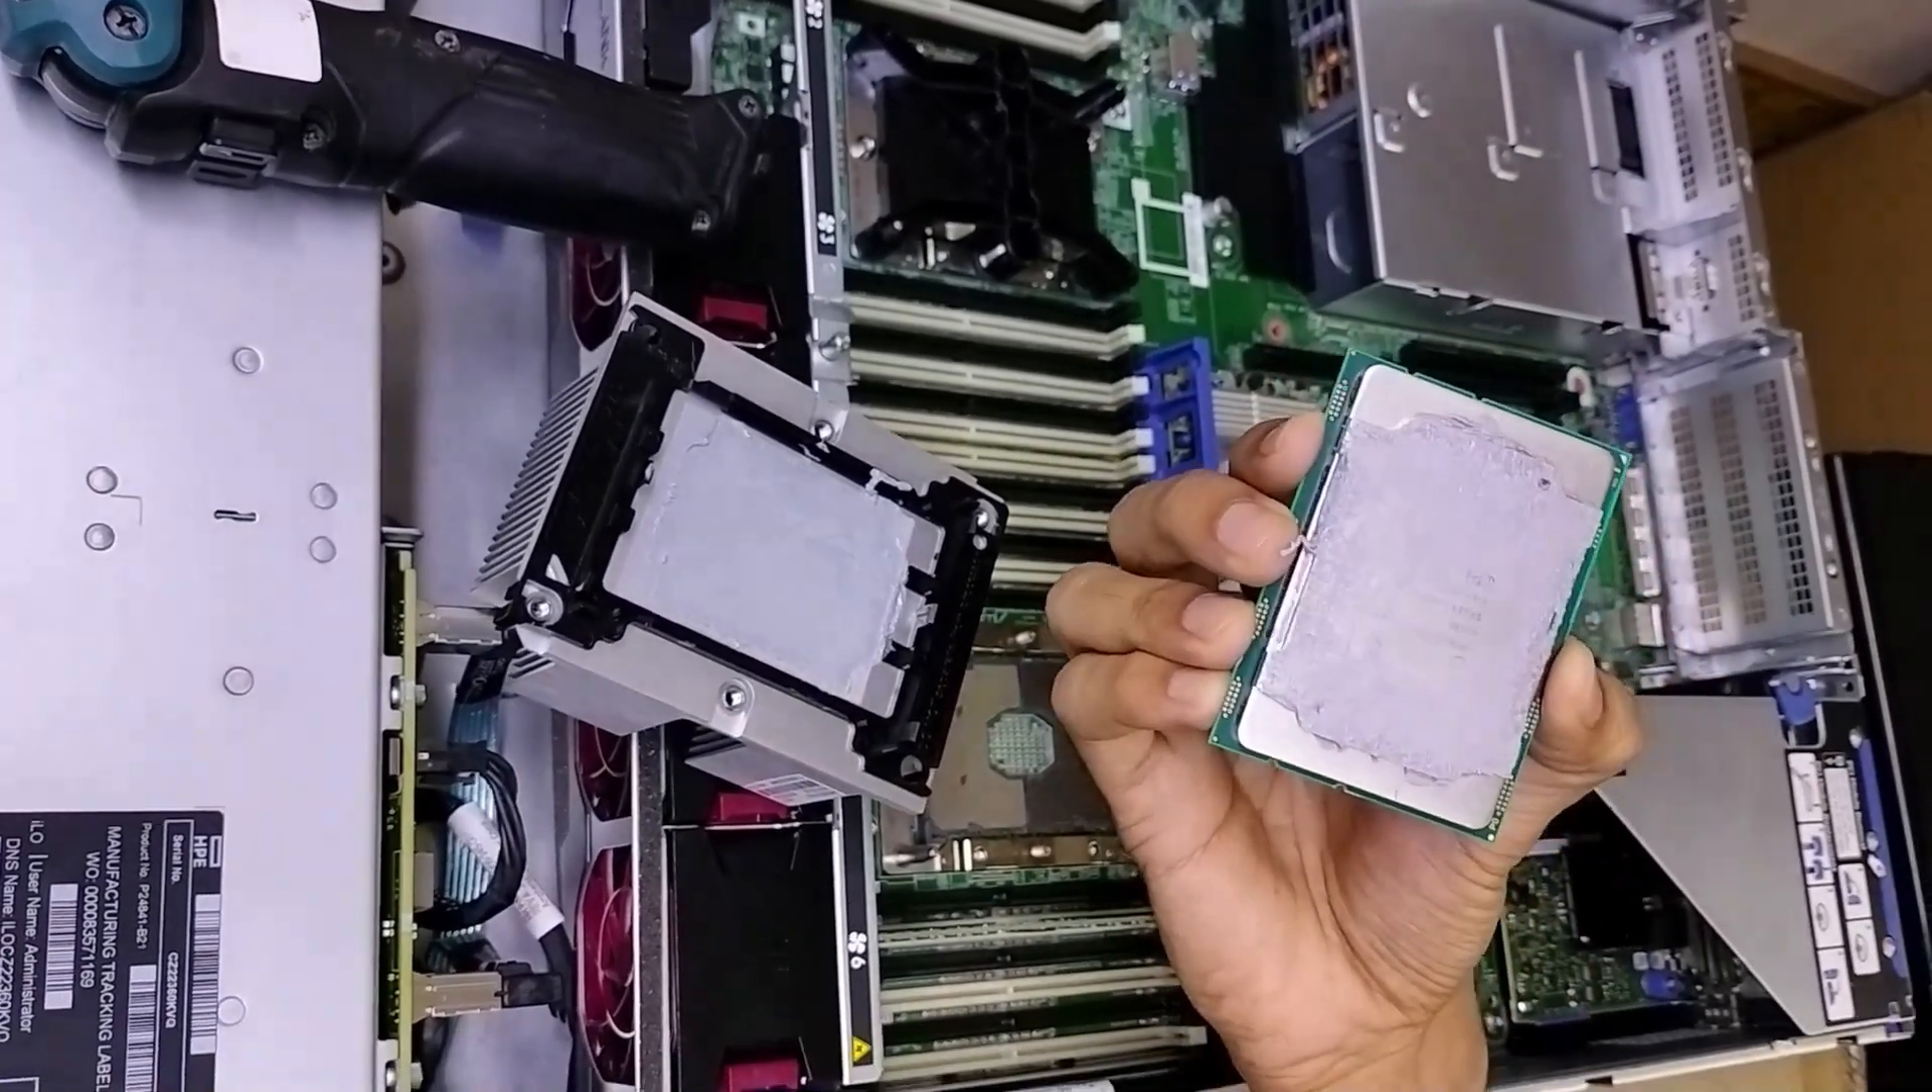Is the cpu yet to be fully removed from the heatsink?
No.